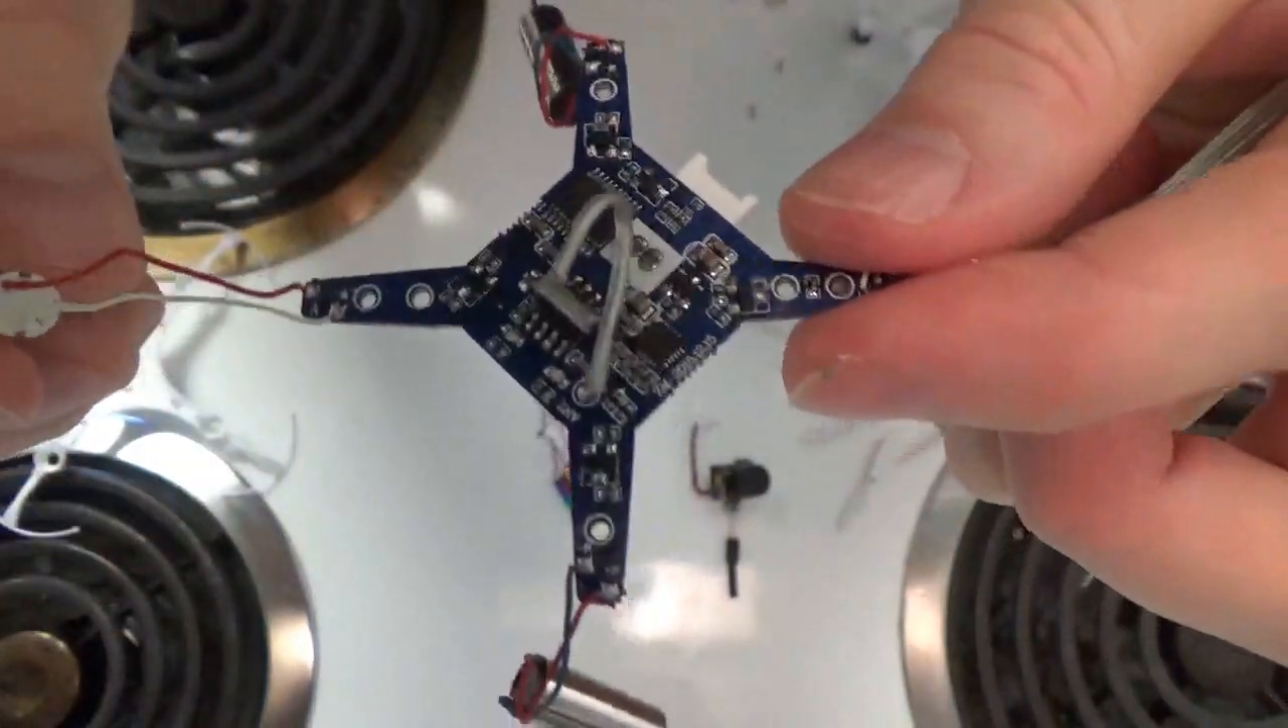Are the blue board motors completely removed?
No.